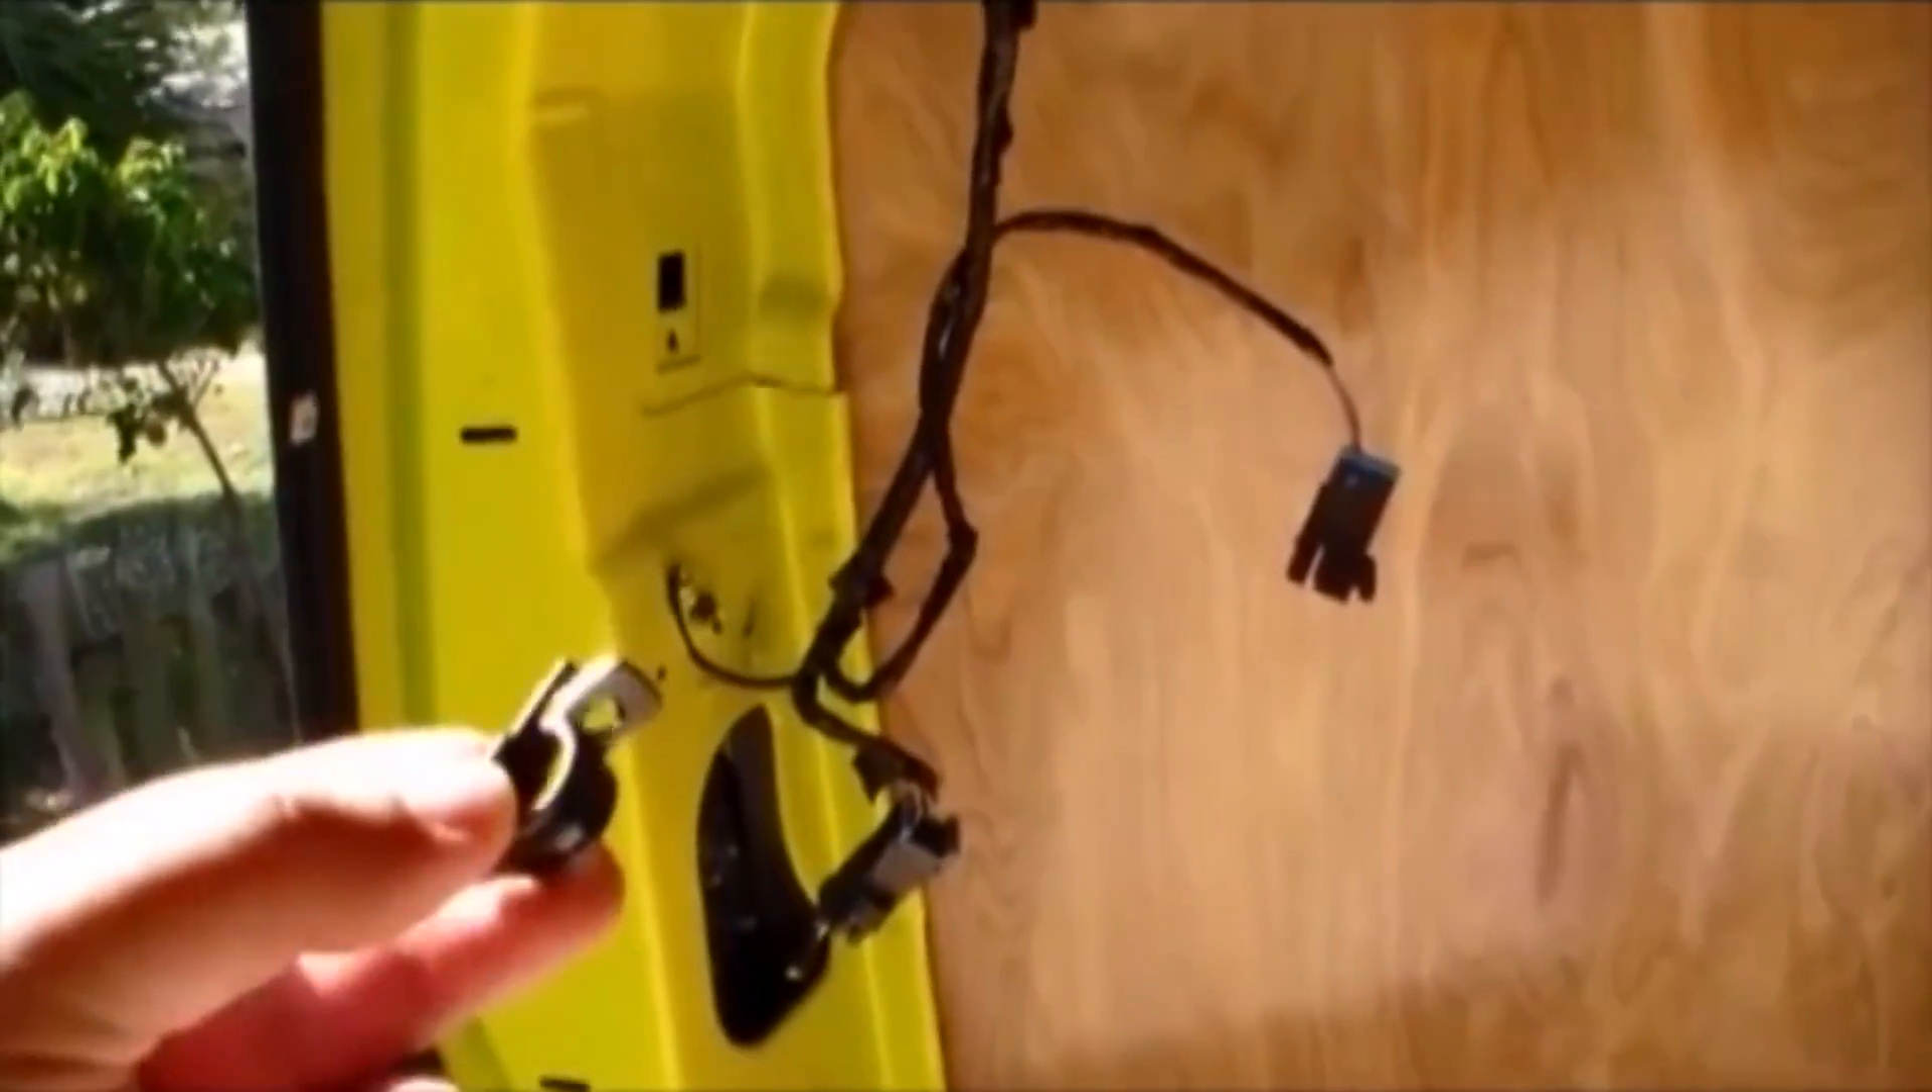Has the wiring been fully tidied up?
No.